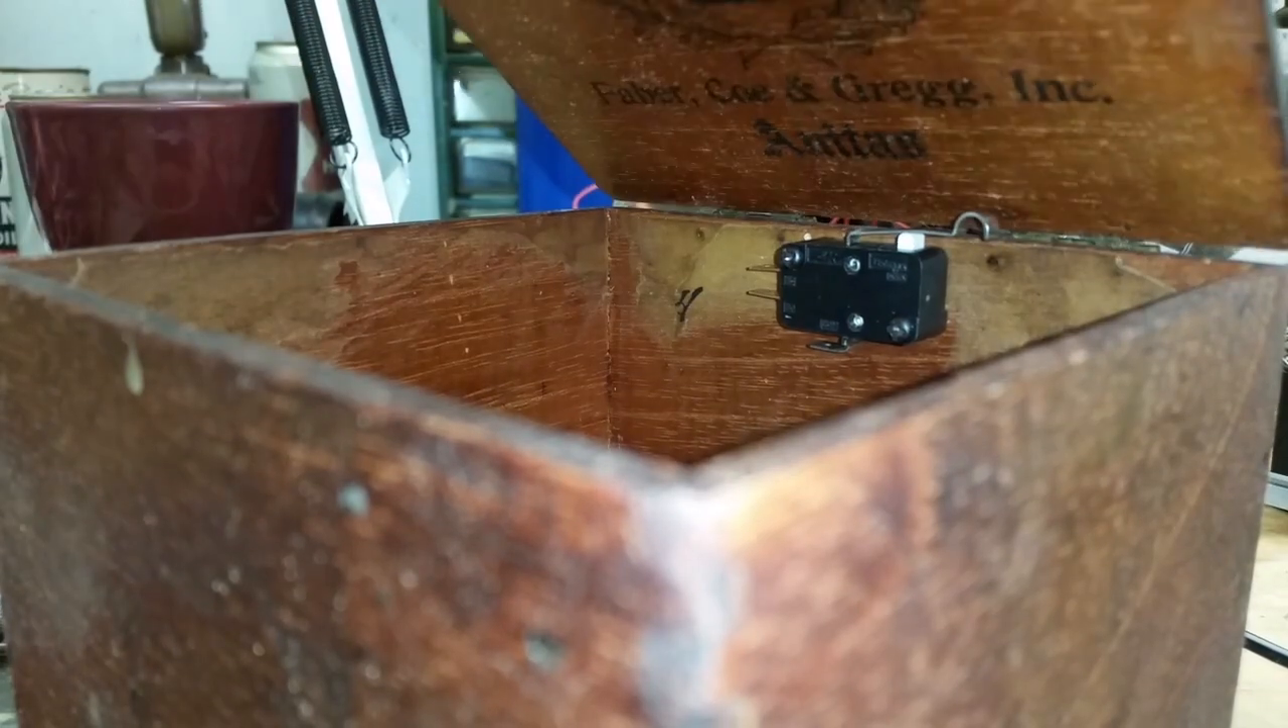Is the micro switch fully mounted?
Yes.